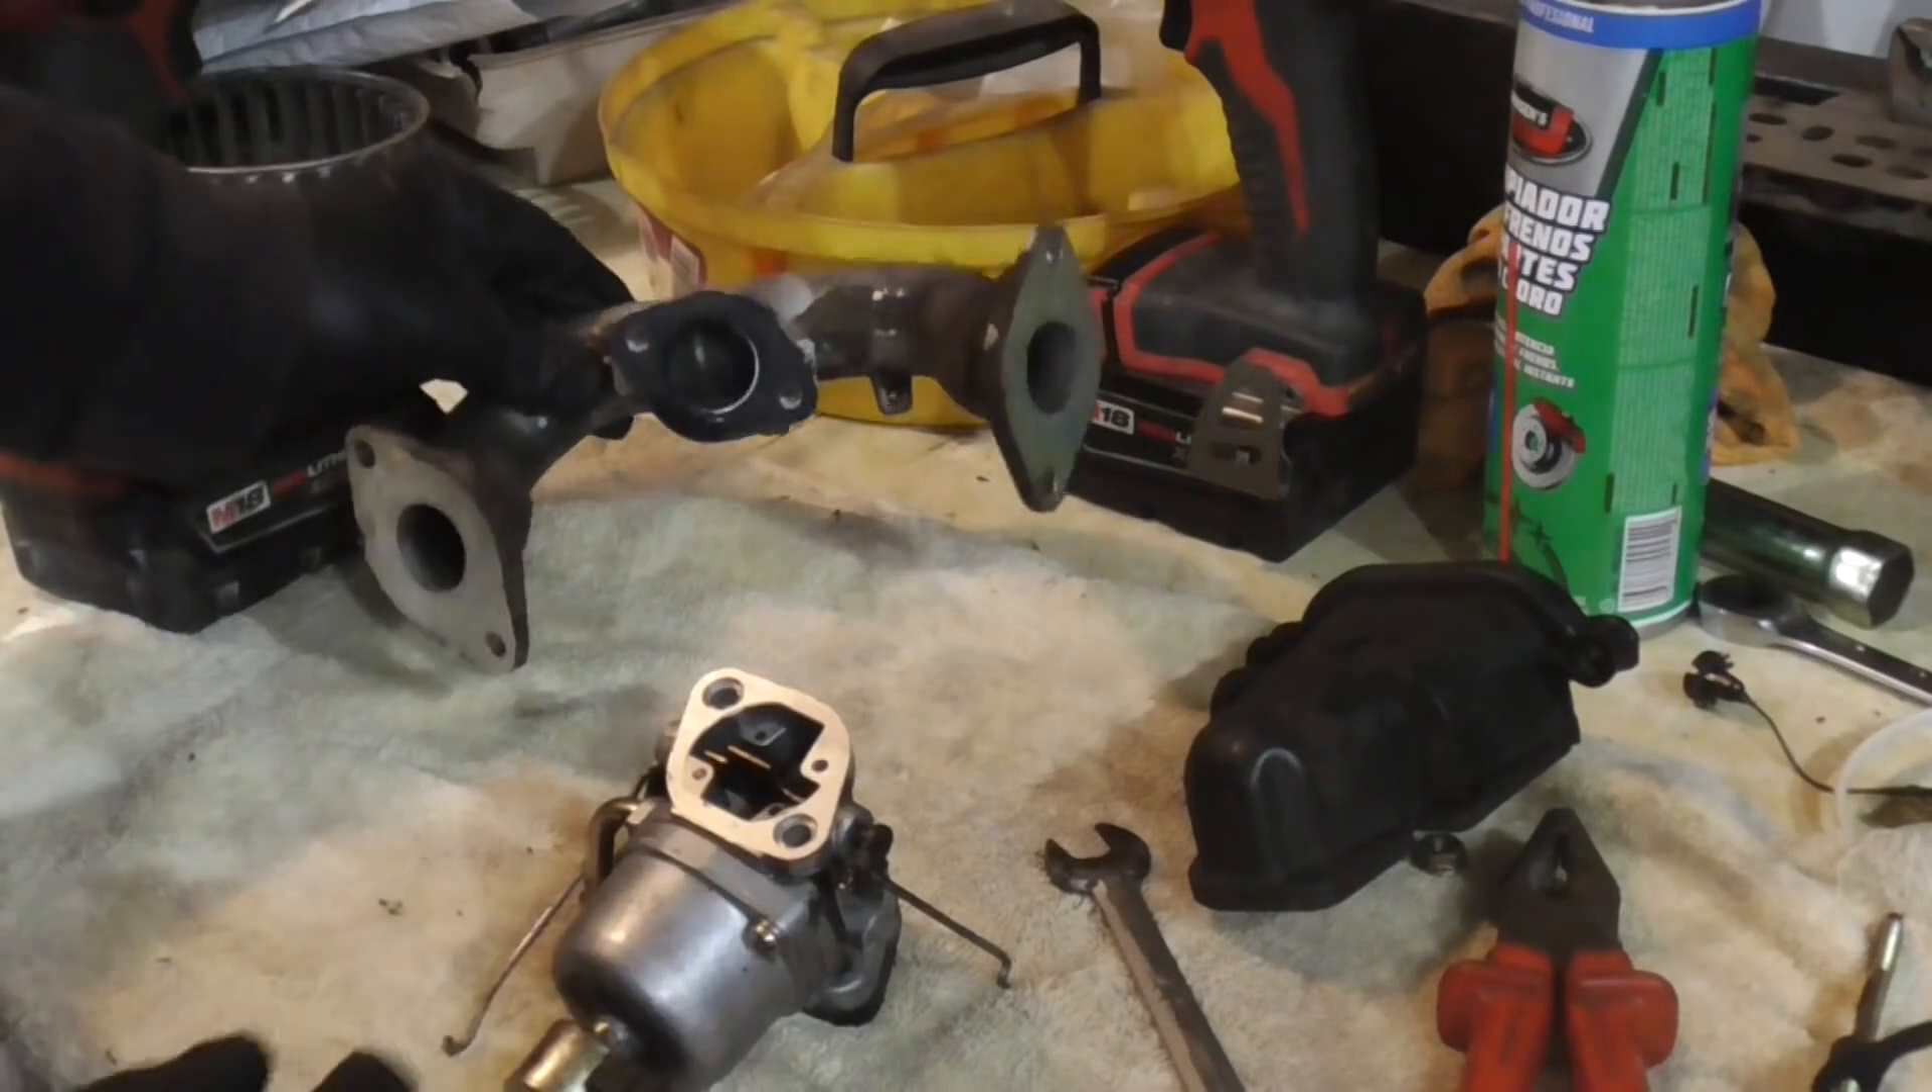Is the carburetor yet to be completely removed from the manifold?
No.